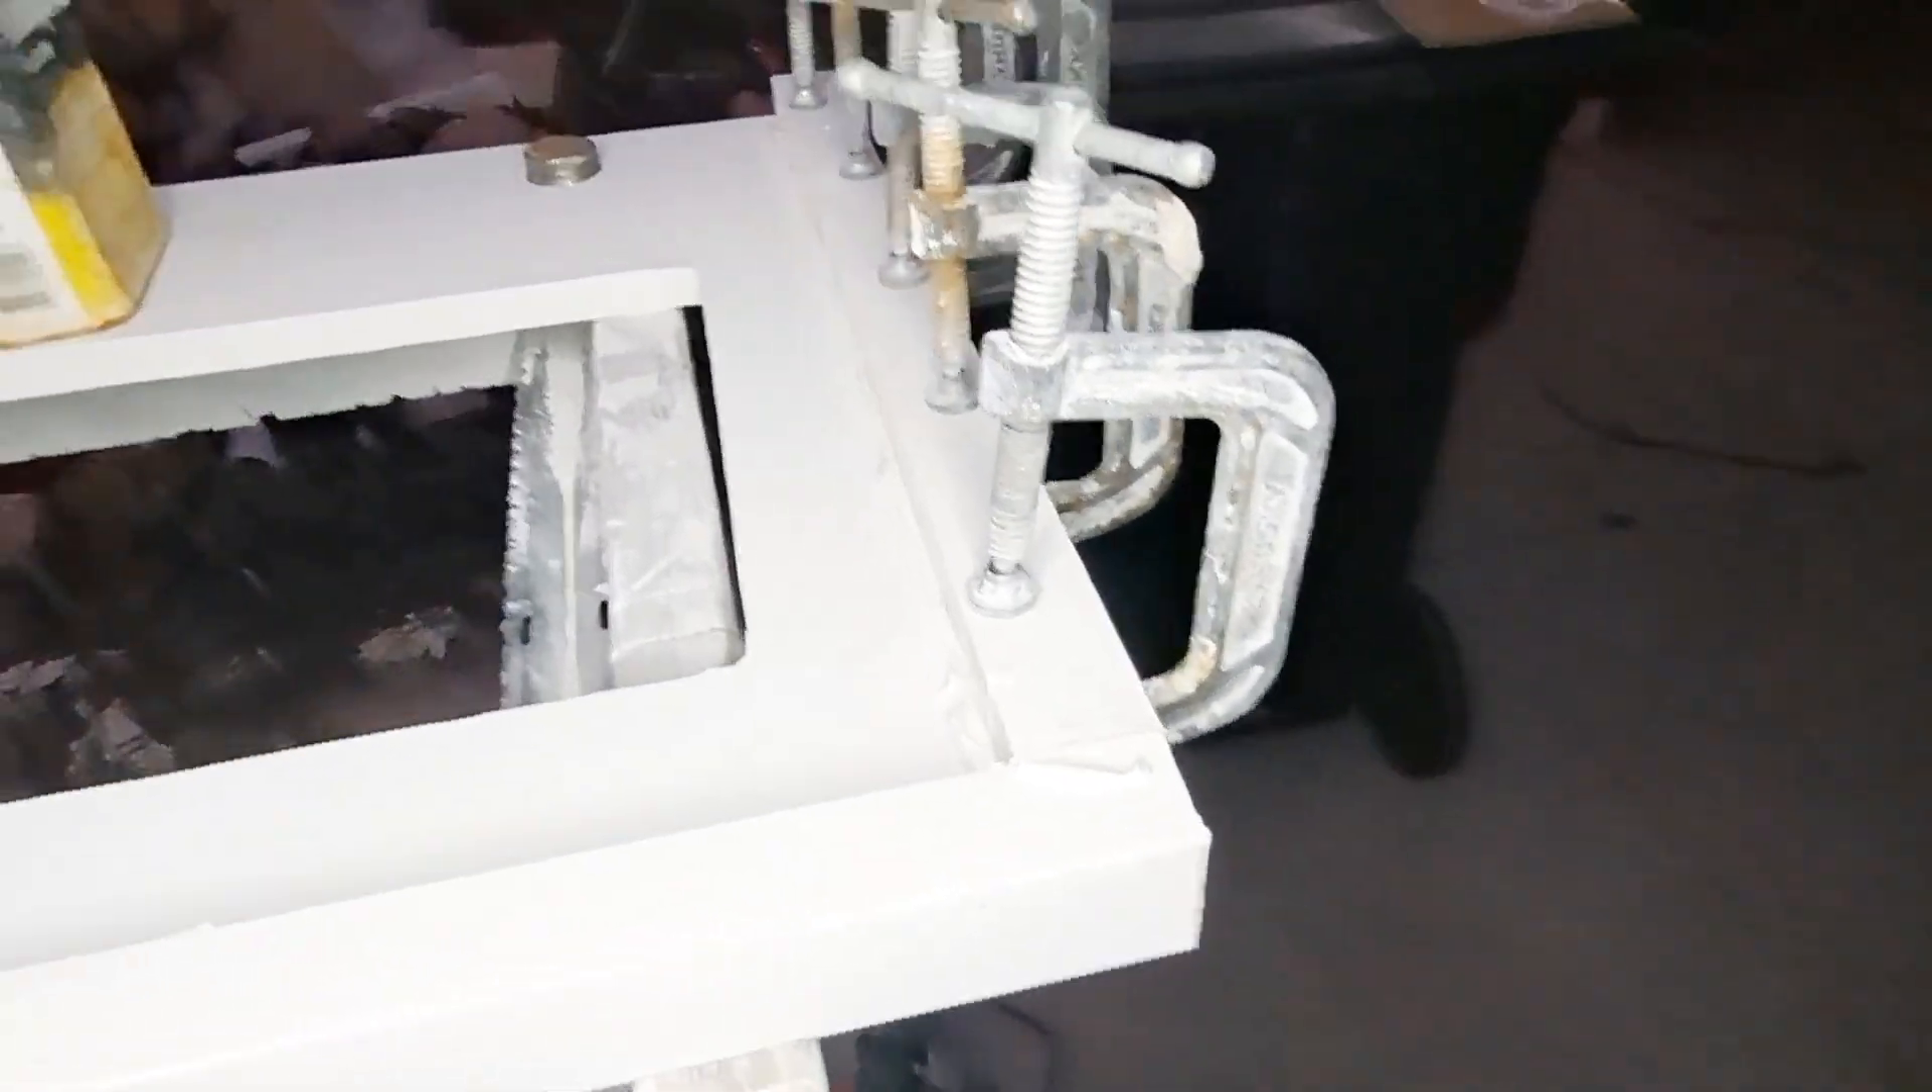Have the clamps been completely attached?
Yes.